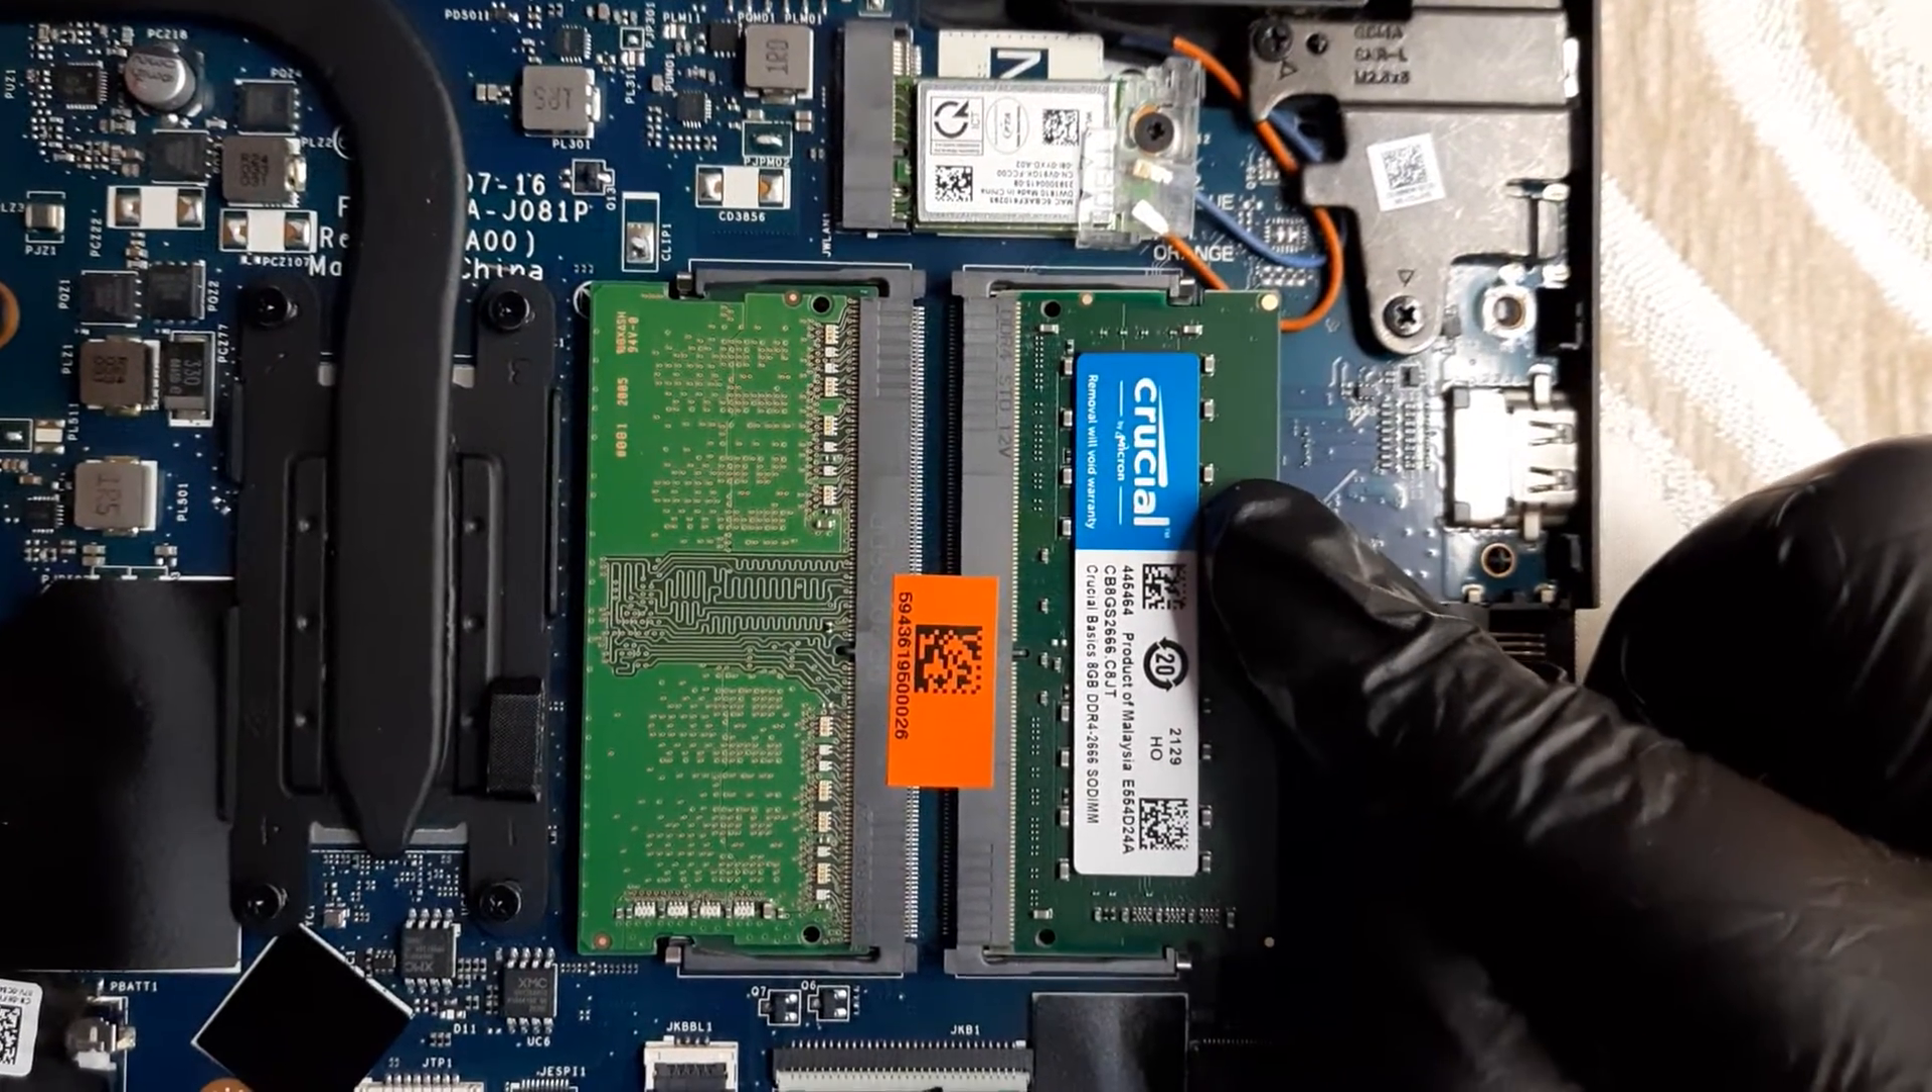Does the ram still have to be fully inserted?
No.